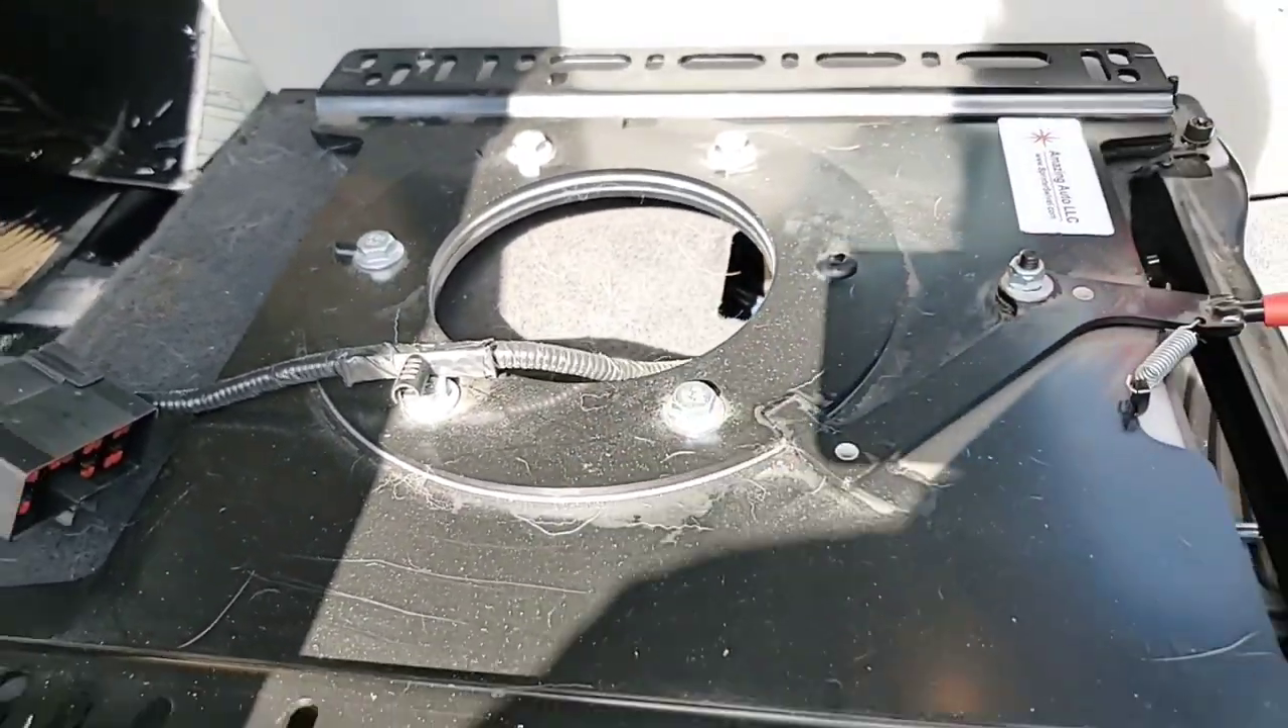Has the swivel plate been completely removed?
No.